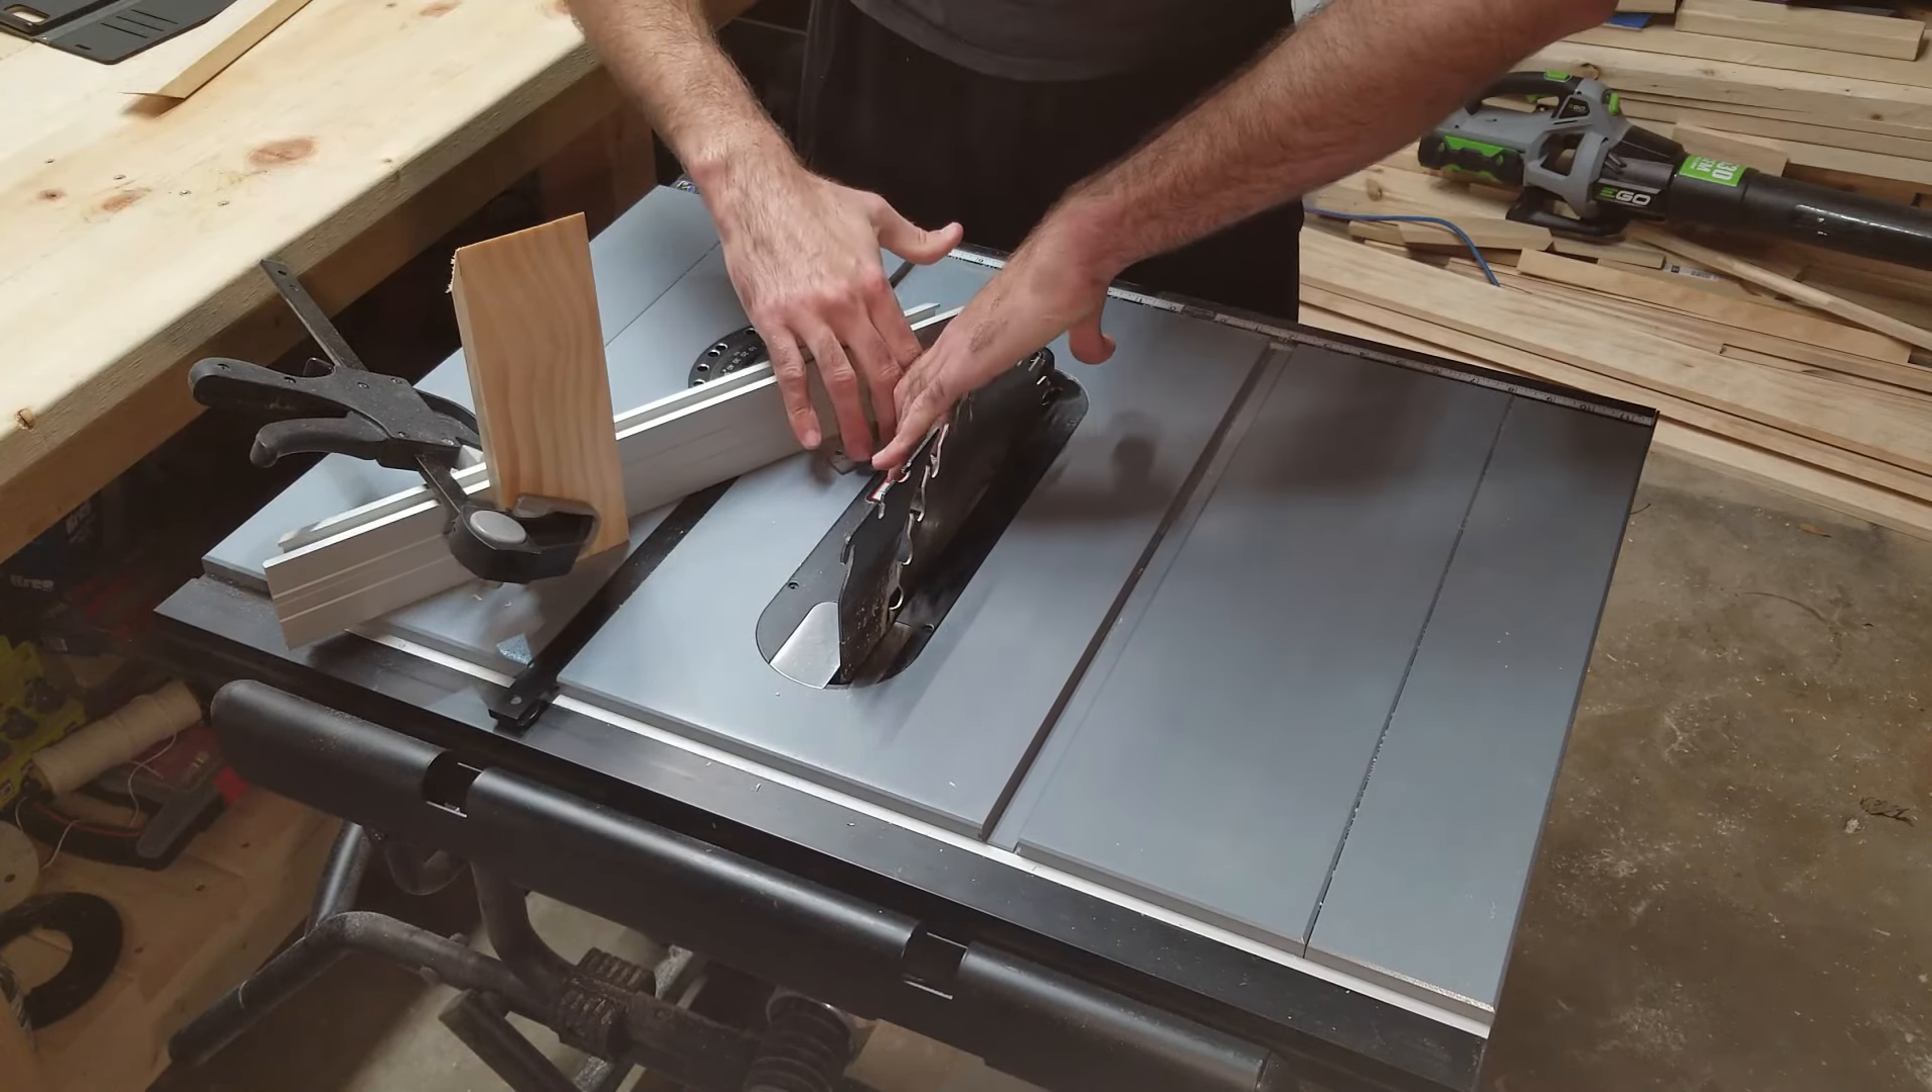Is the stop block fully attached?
Yes.